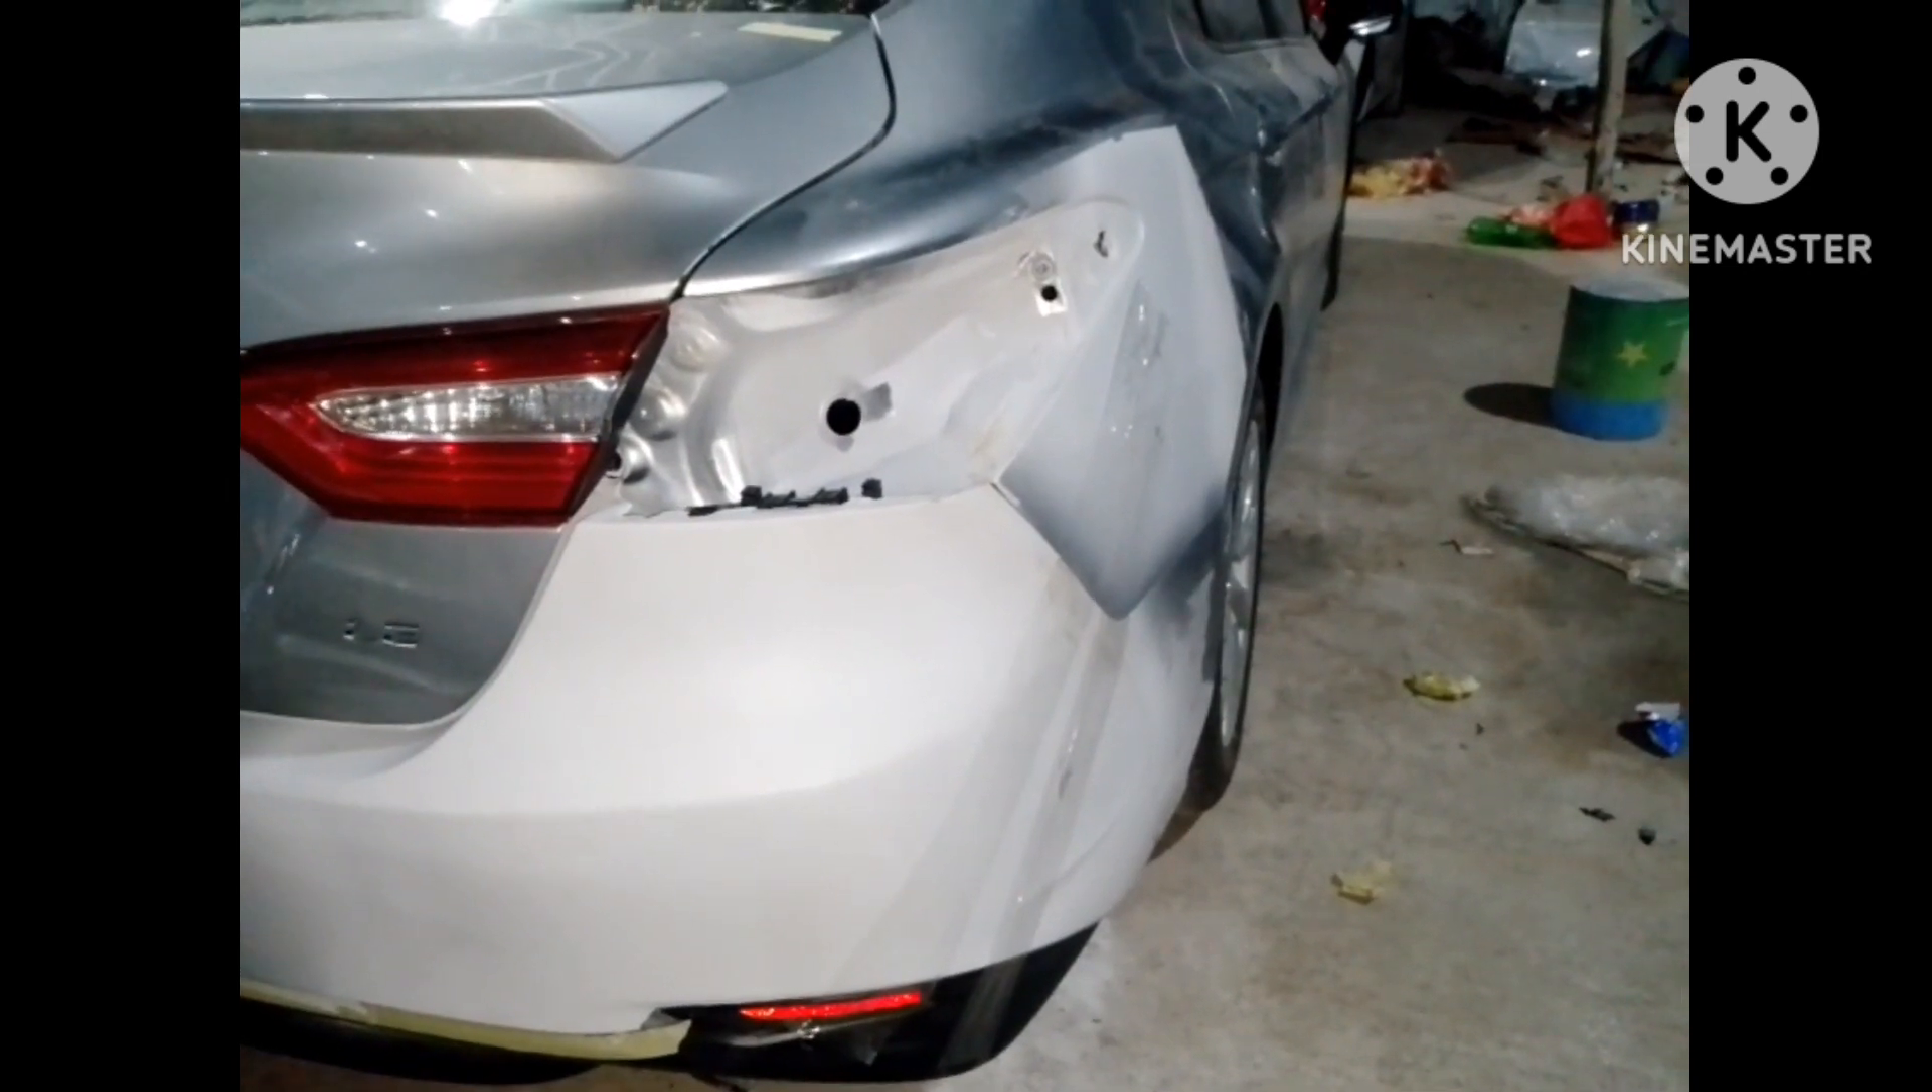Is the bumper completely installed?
Yes.